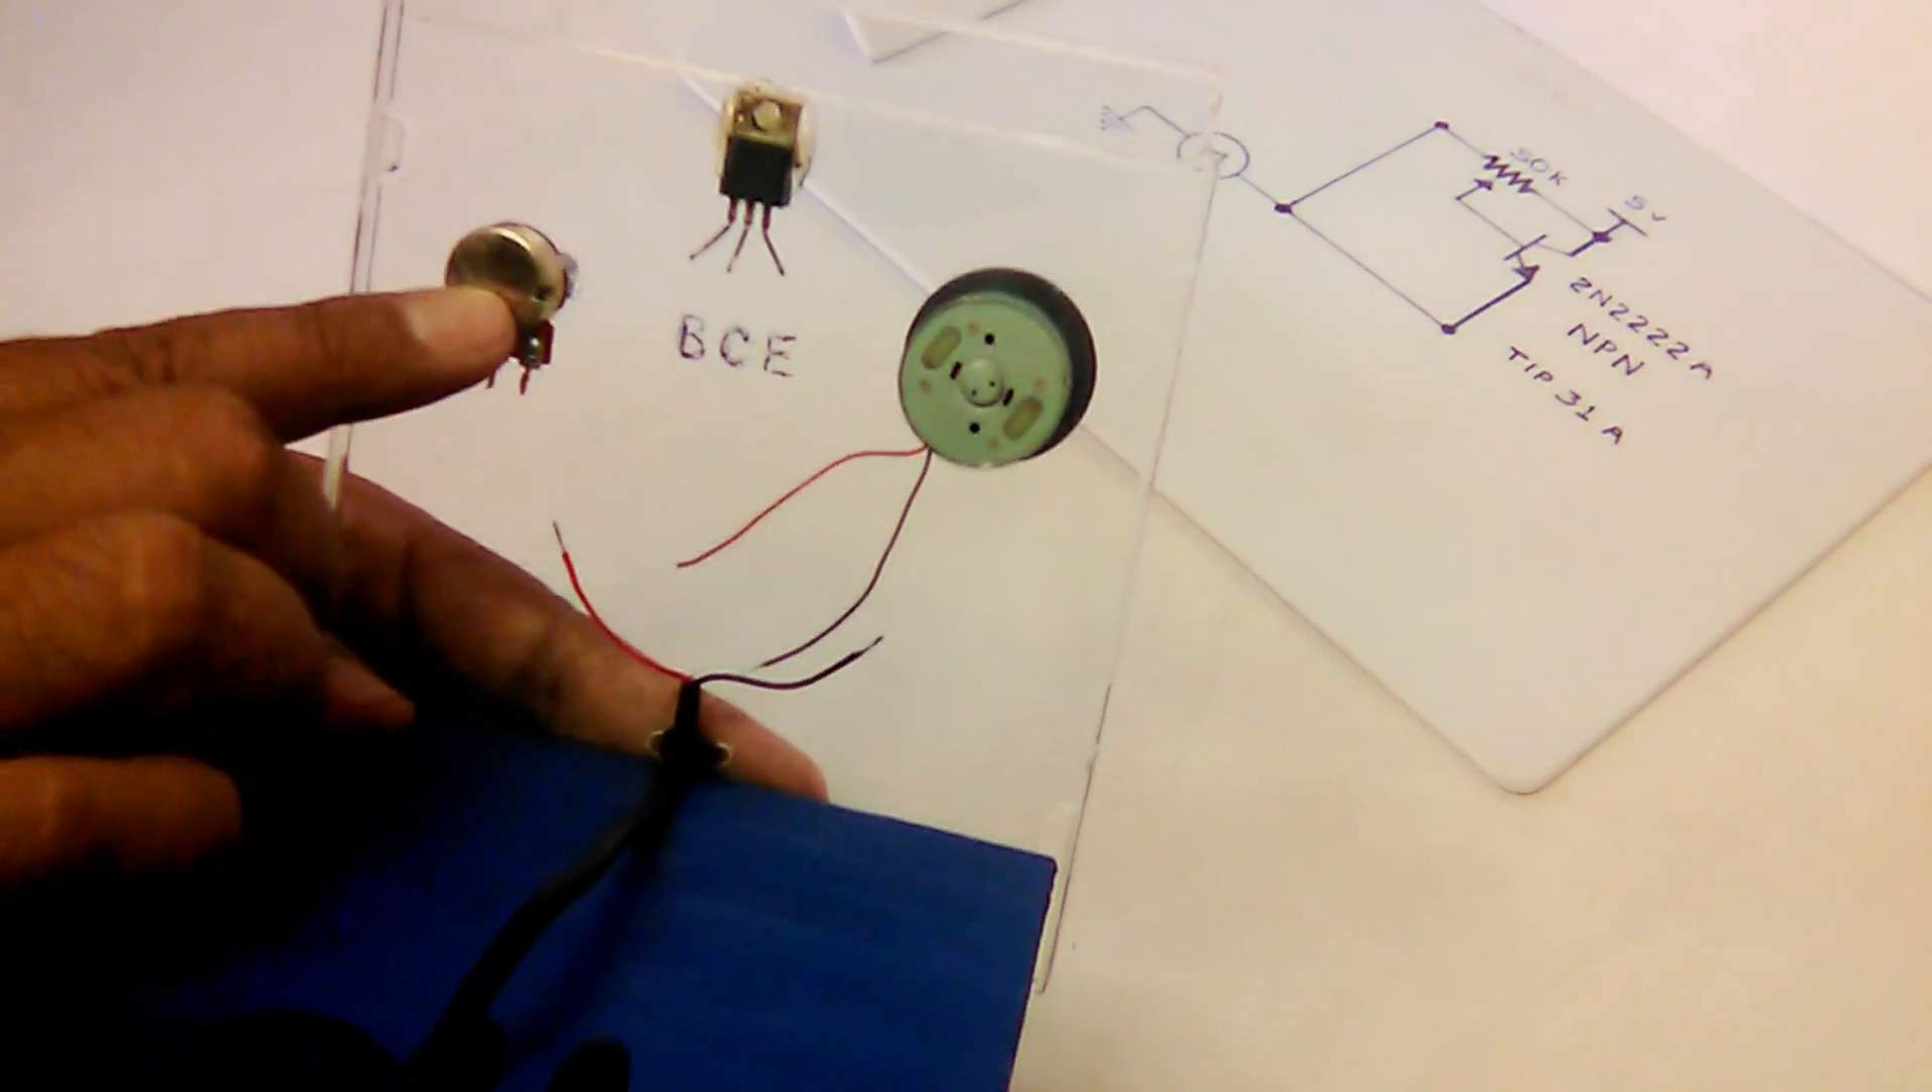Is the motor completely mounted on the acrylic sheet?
Yes.